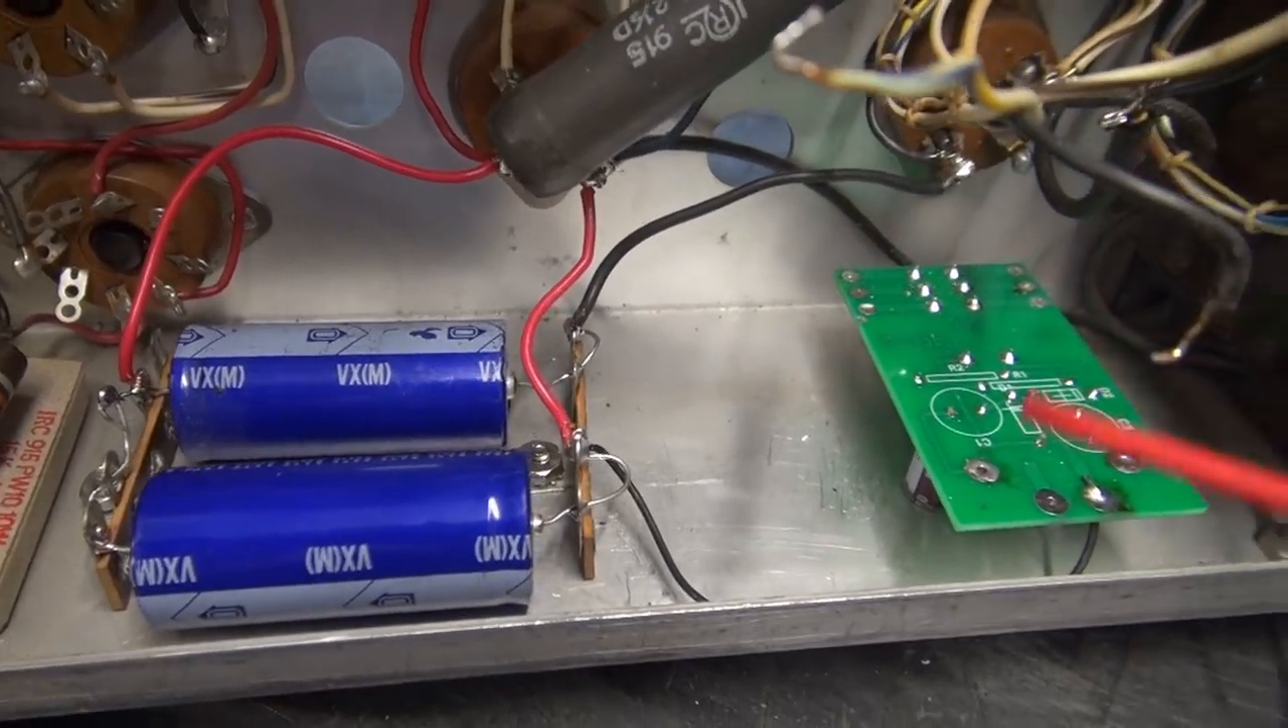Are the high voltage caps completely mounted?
Yes.